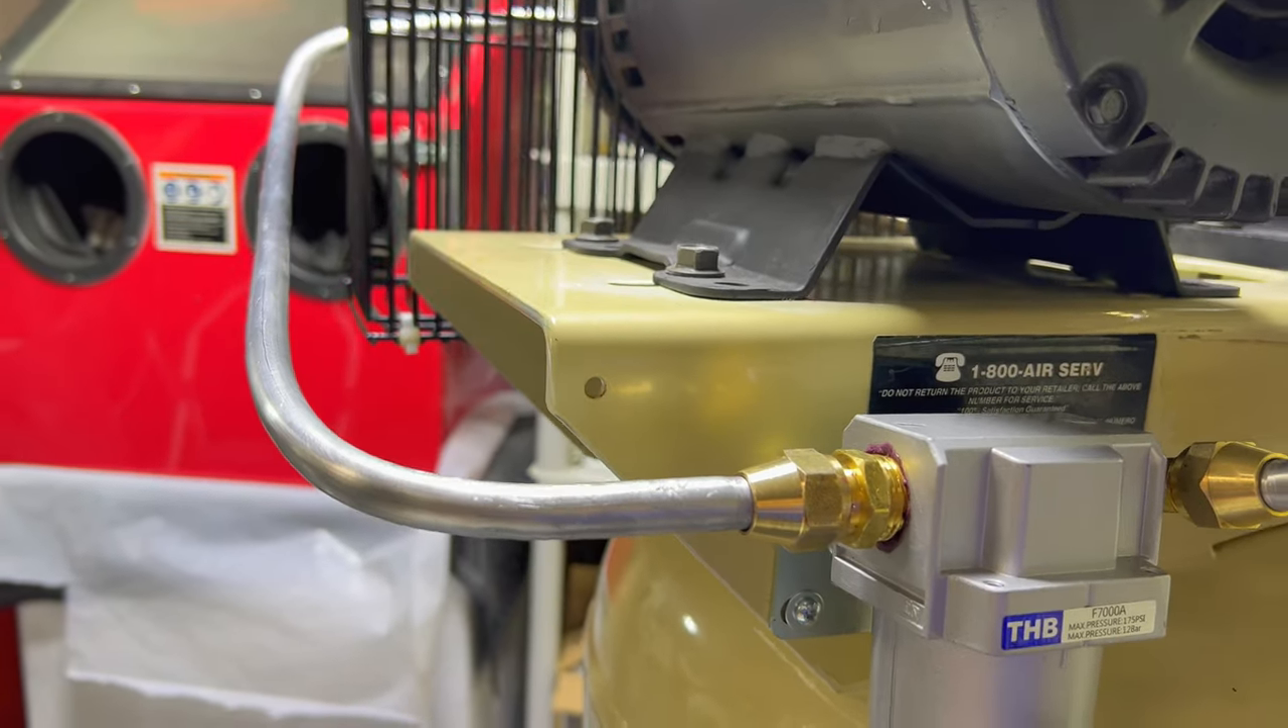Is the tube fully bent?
Yes.